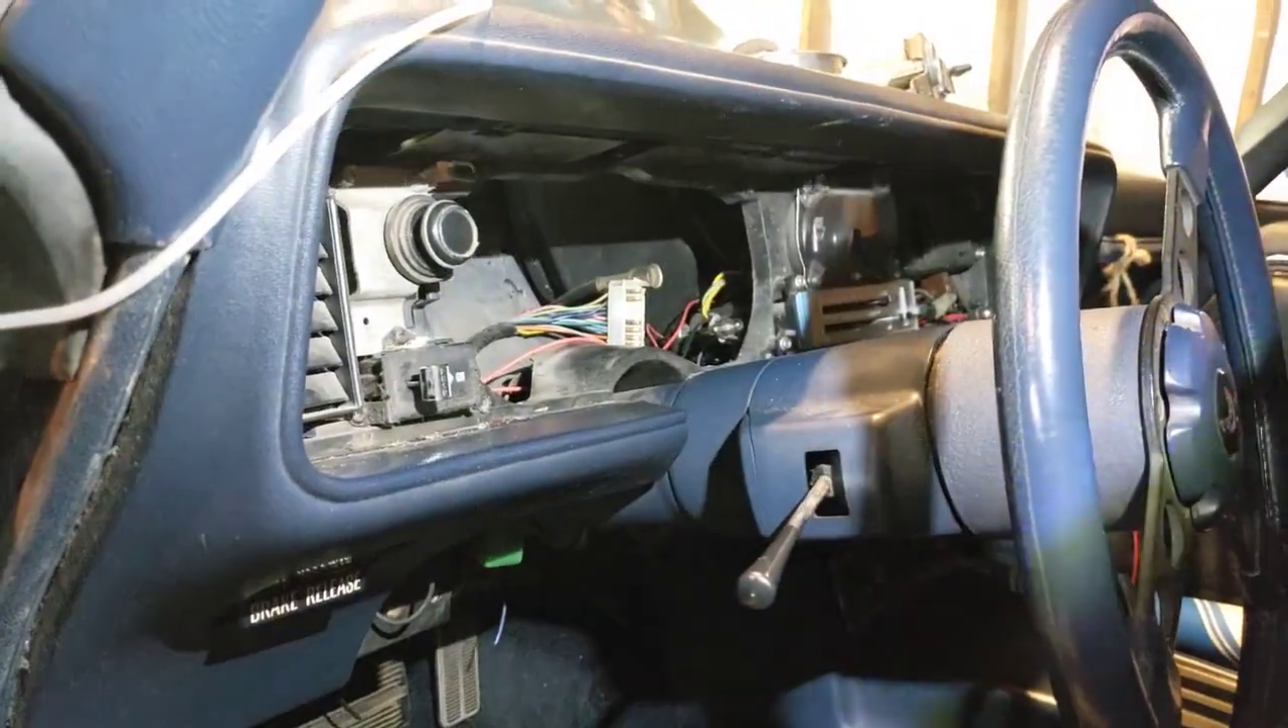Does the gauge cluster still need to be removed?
No.